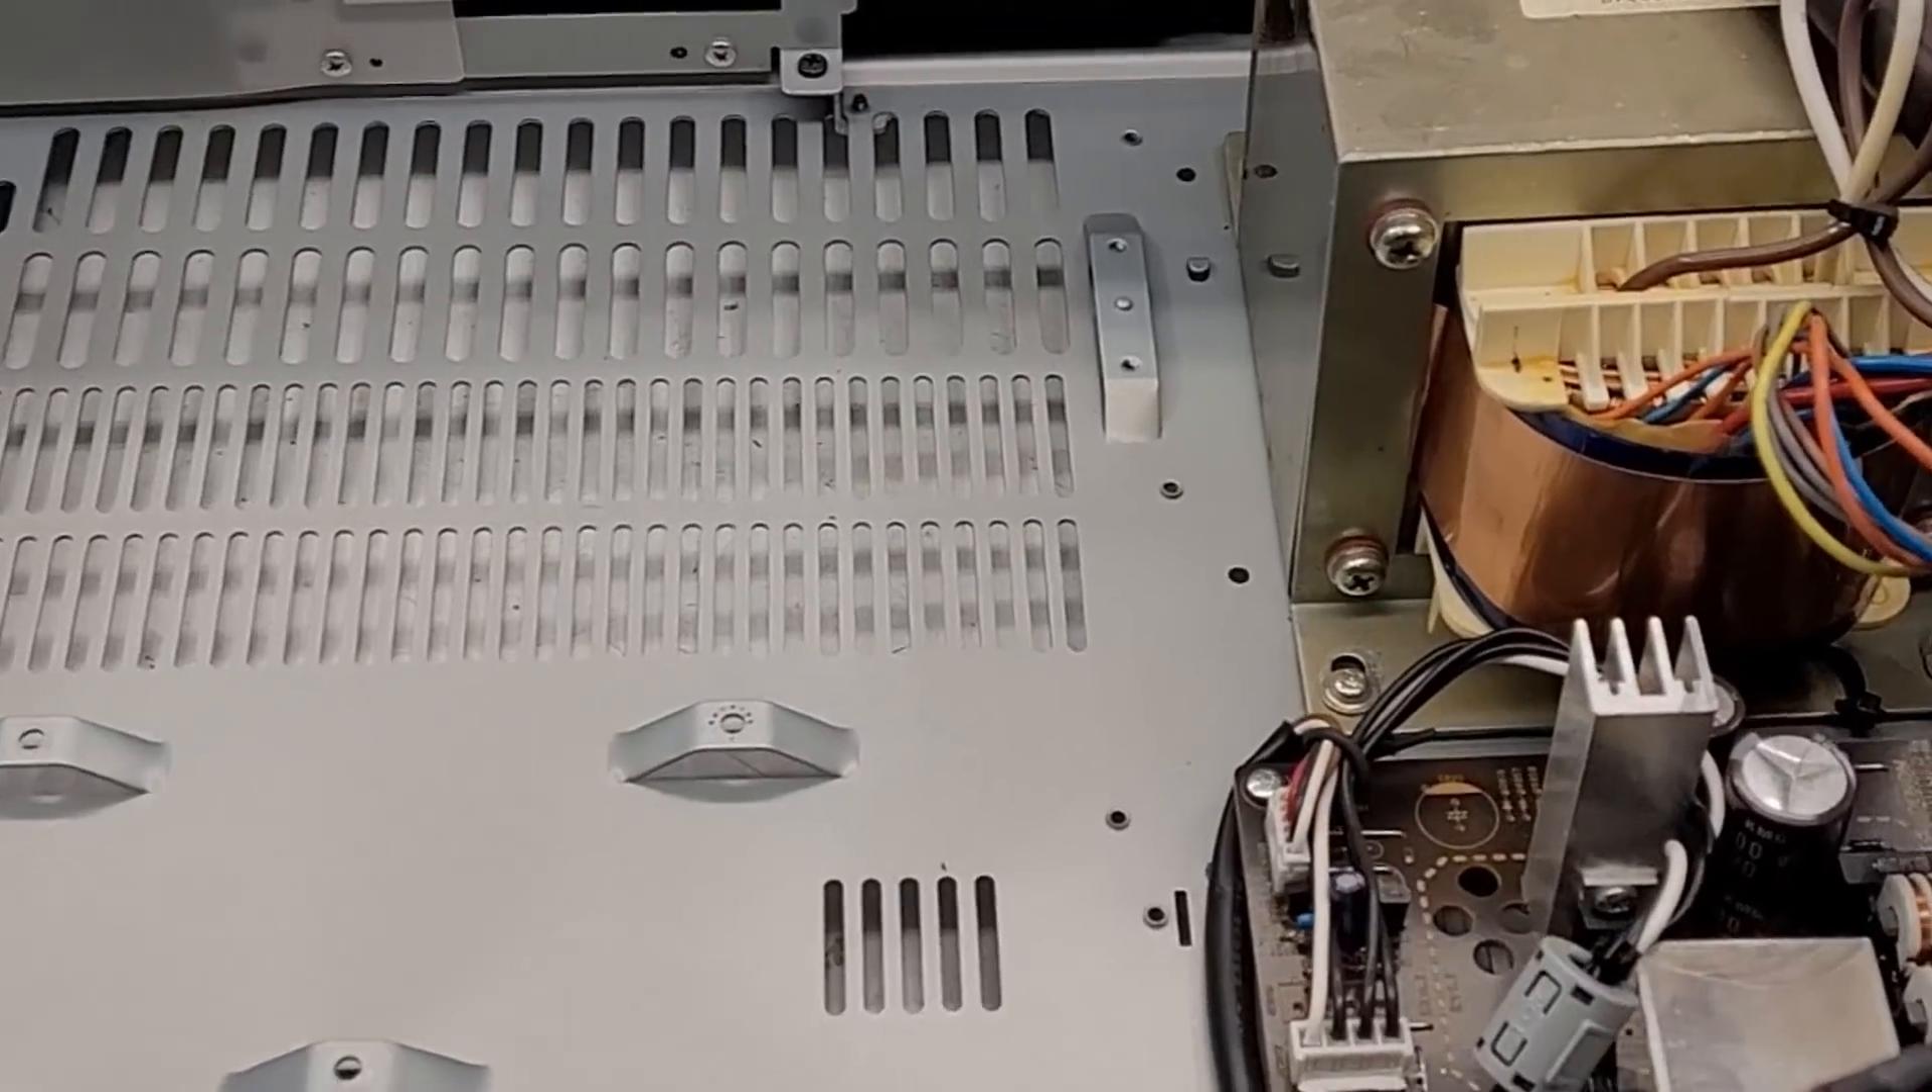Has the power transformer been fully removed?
No.